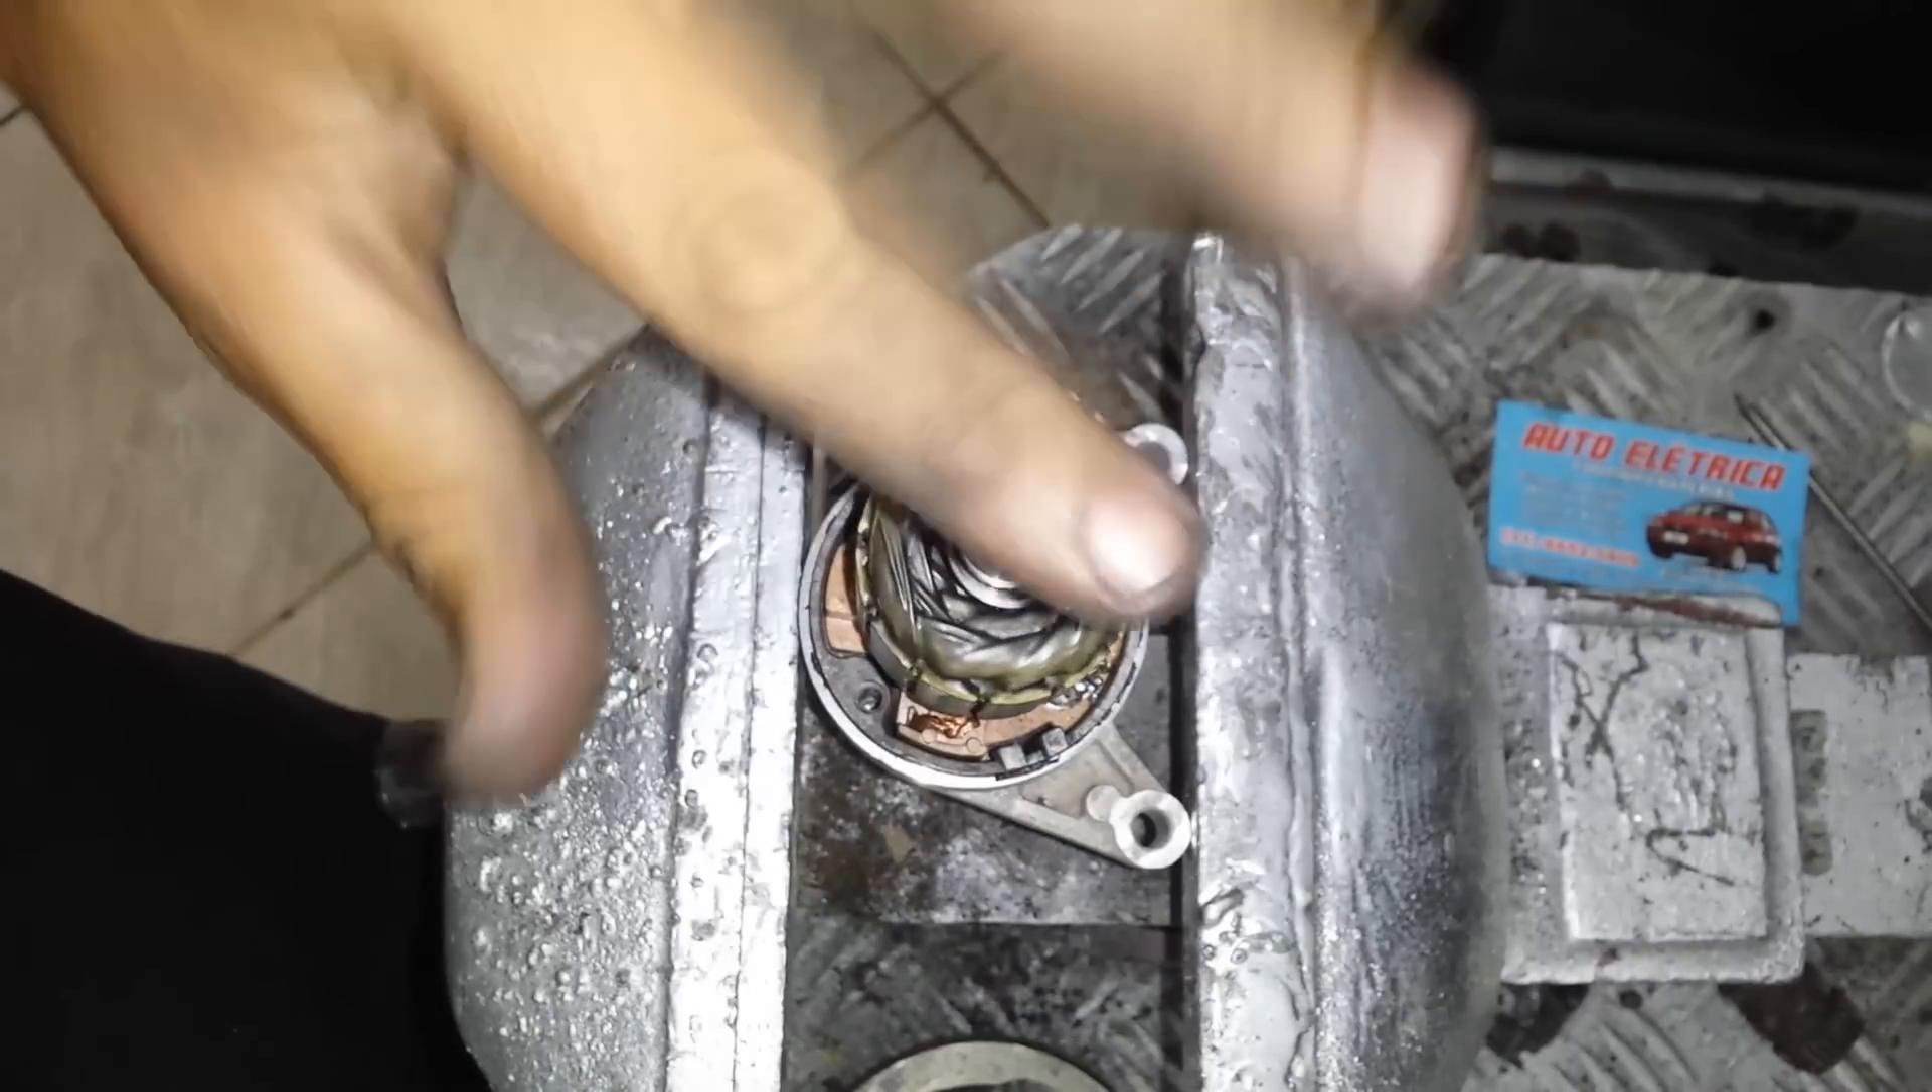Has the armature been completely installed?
Yes.